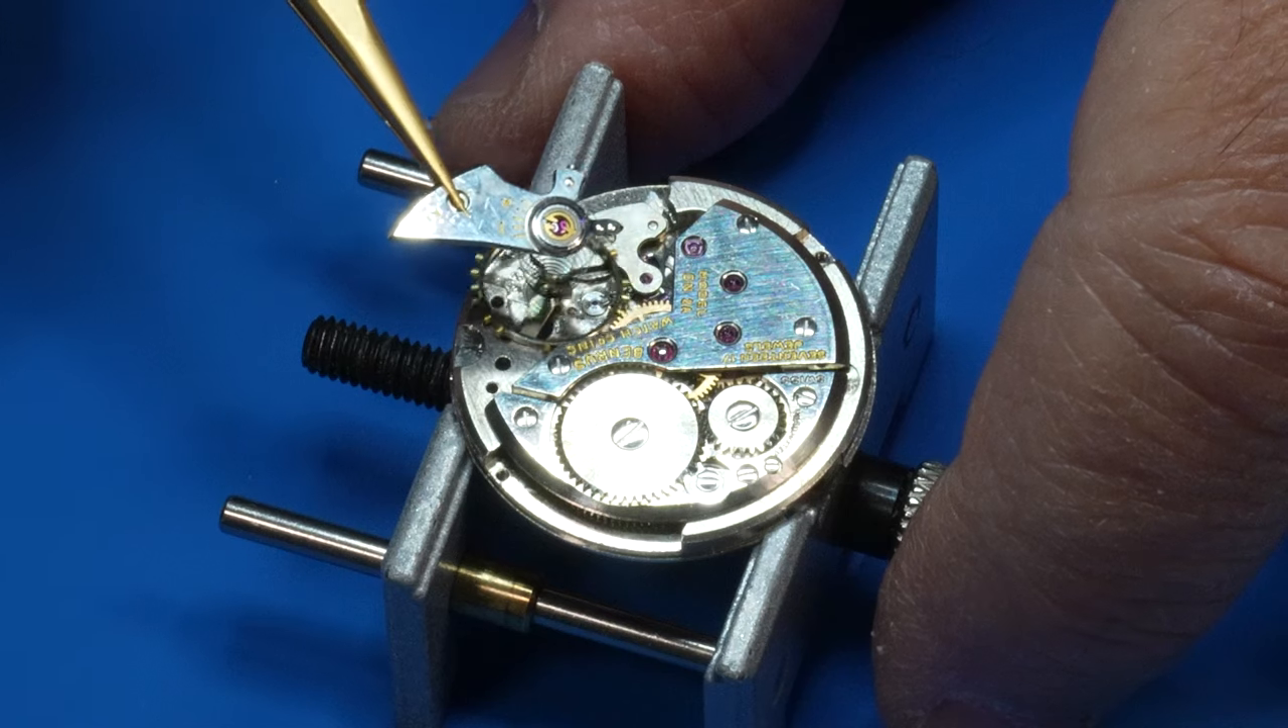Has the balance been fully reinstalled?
No.